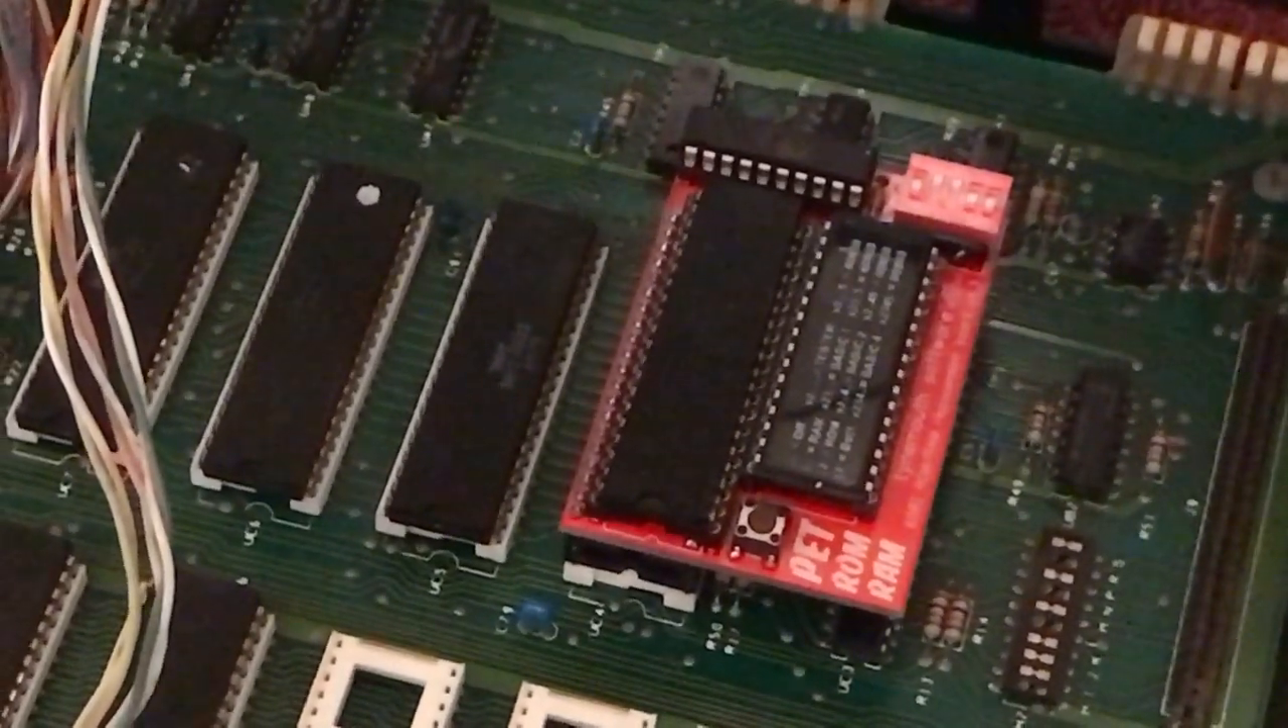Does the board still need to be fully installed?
No.